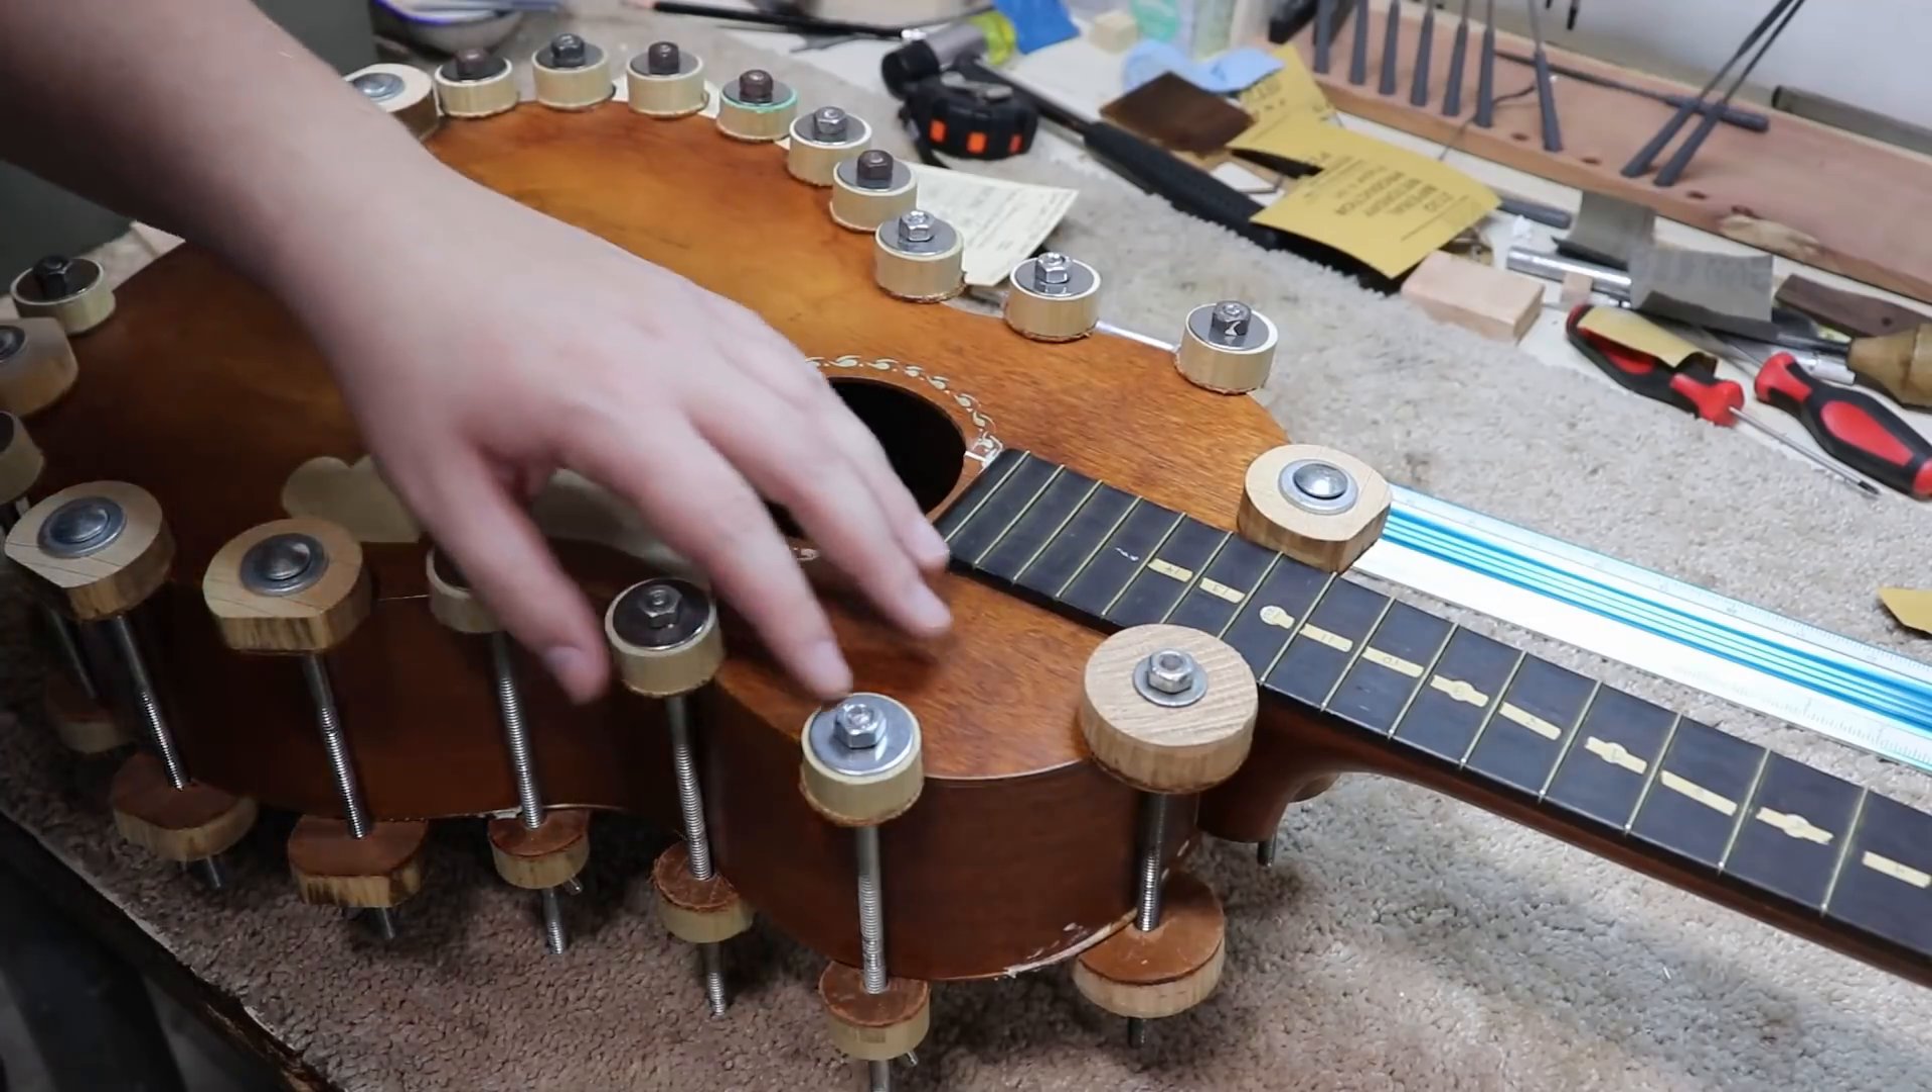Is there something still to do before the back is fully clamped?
No.